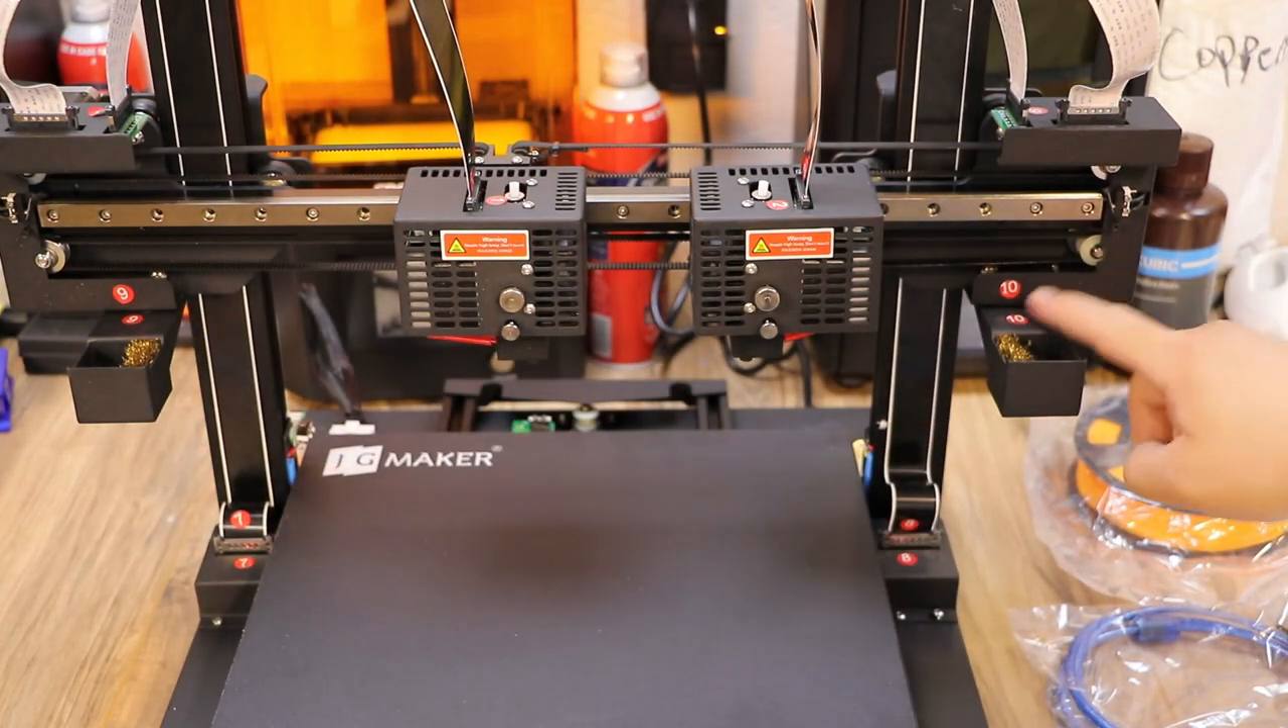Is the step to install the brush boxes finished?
Yes.